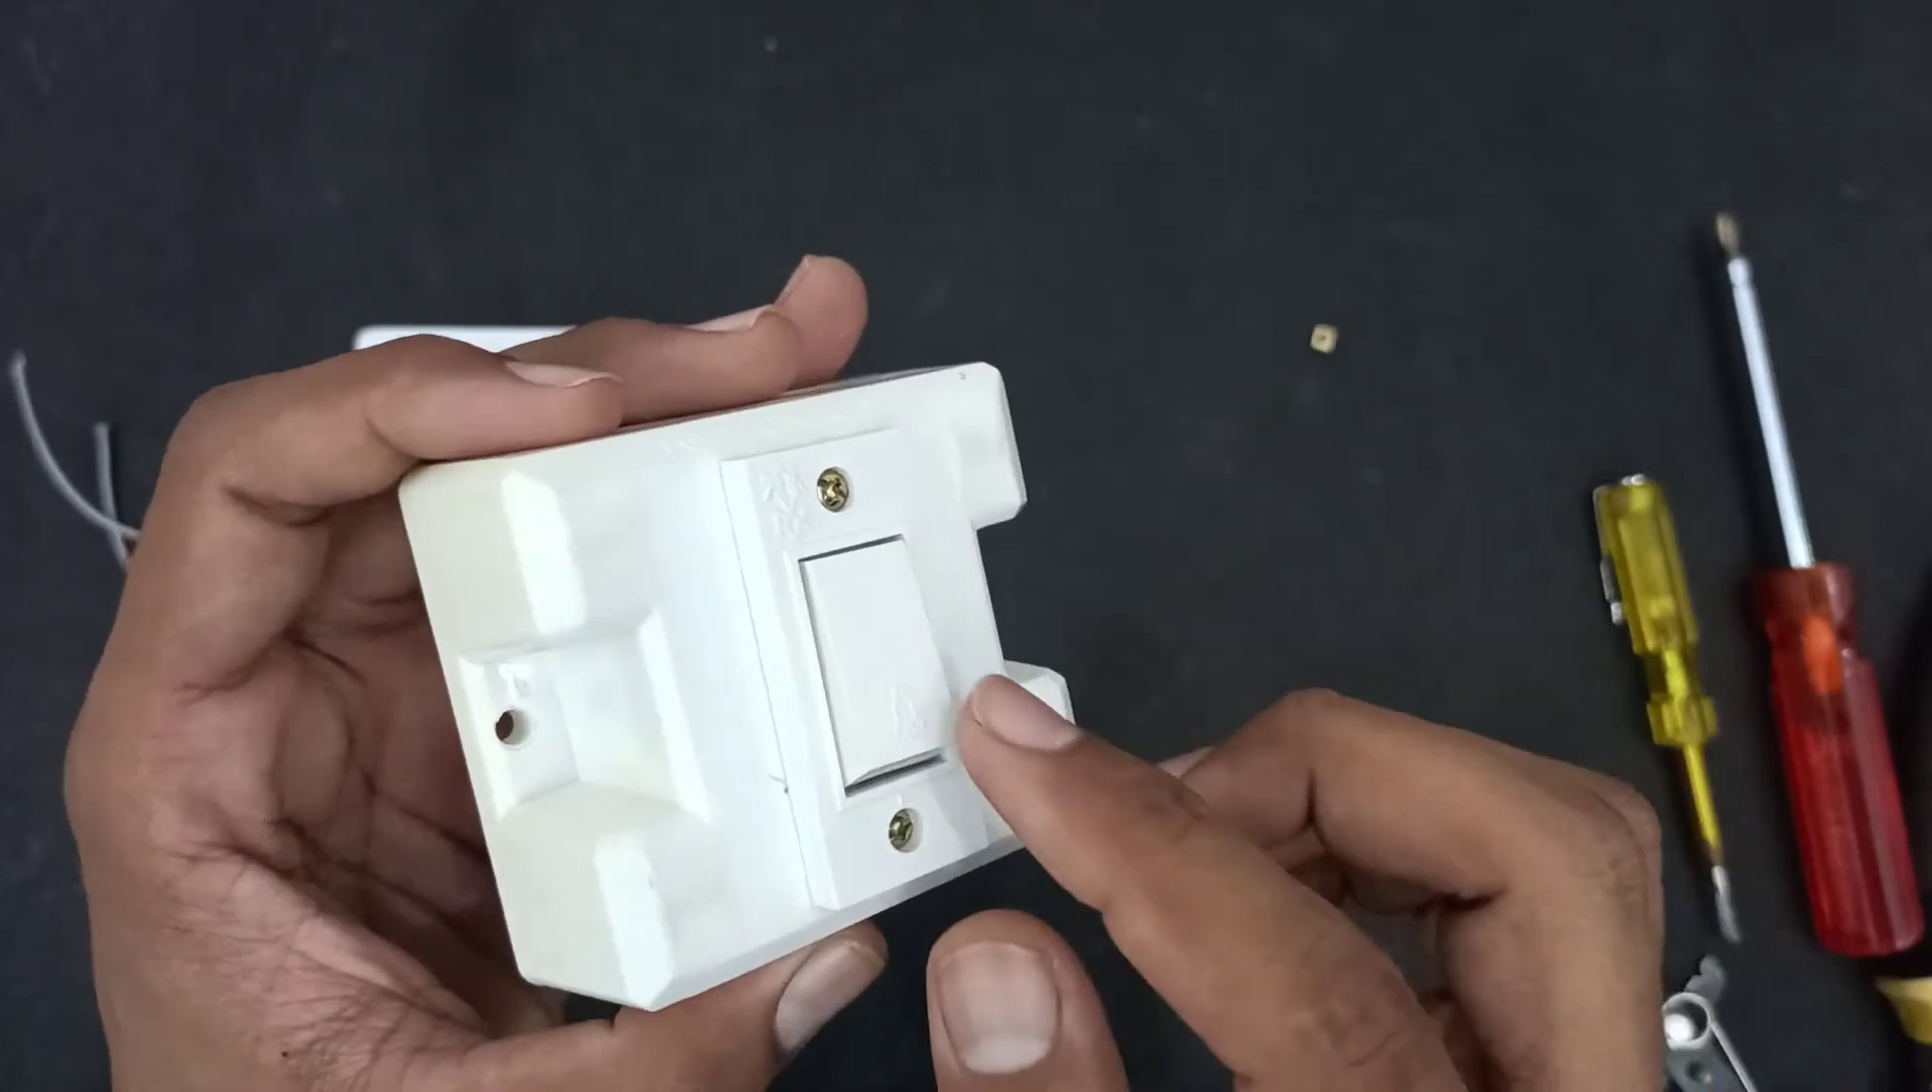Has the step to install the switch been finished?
Yes.